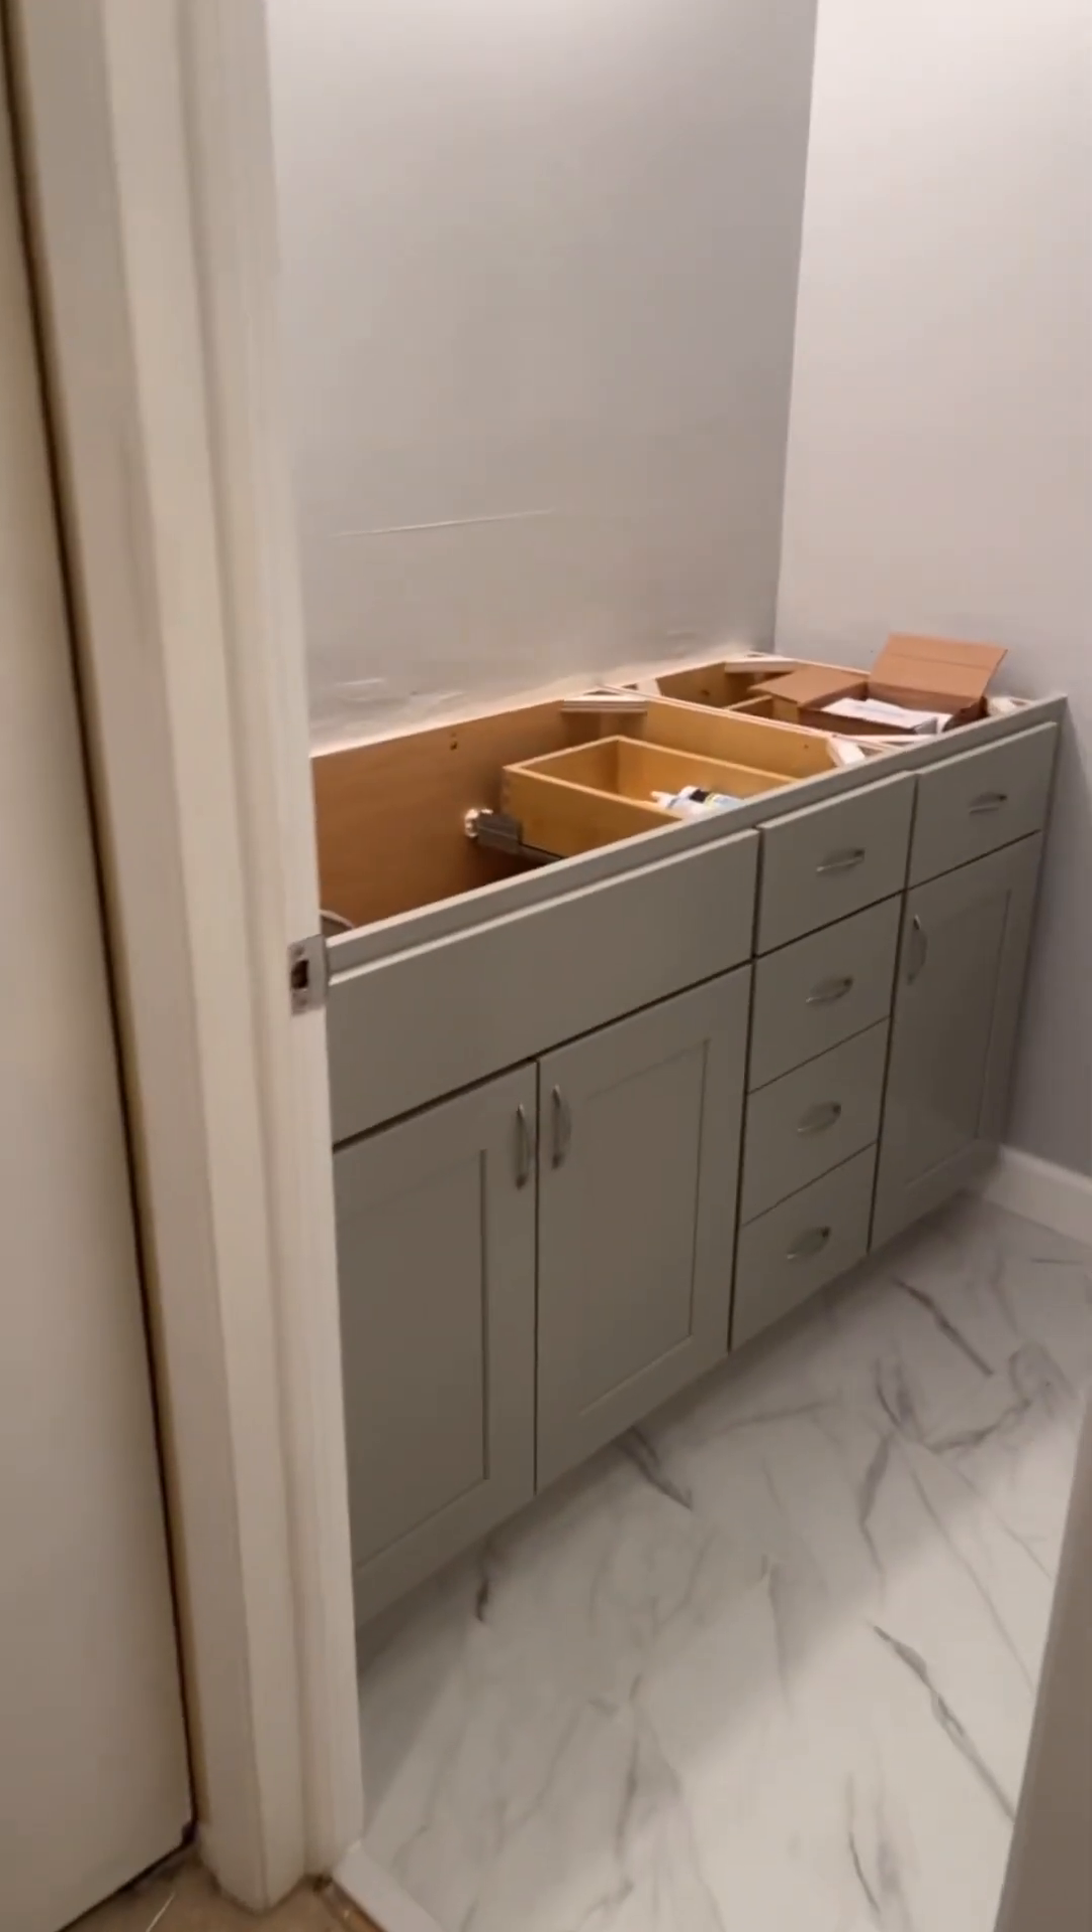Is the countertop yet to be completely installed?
Yes.